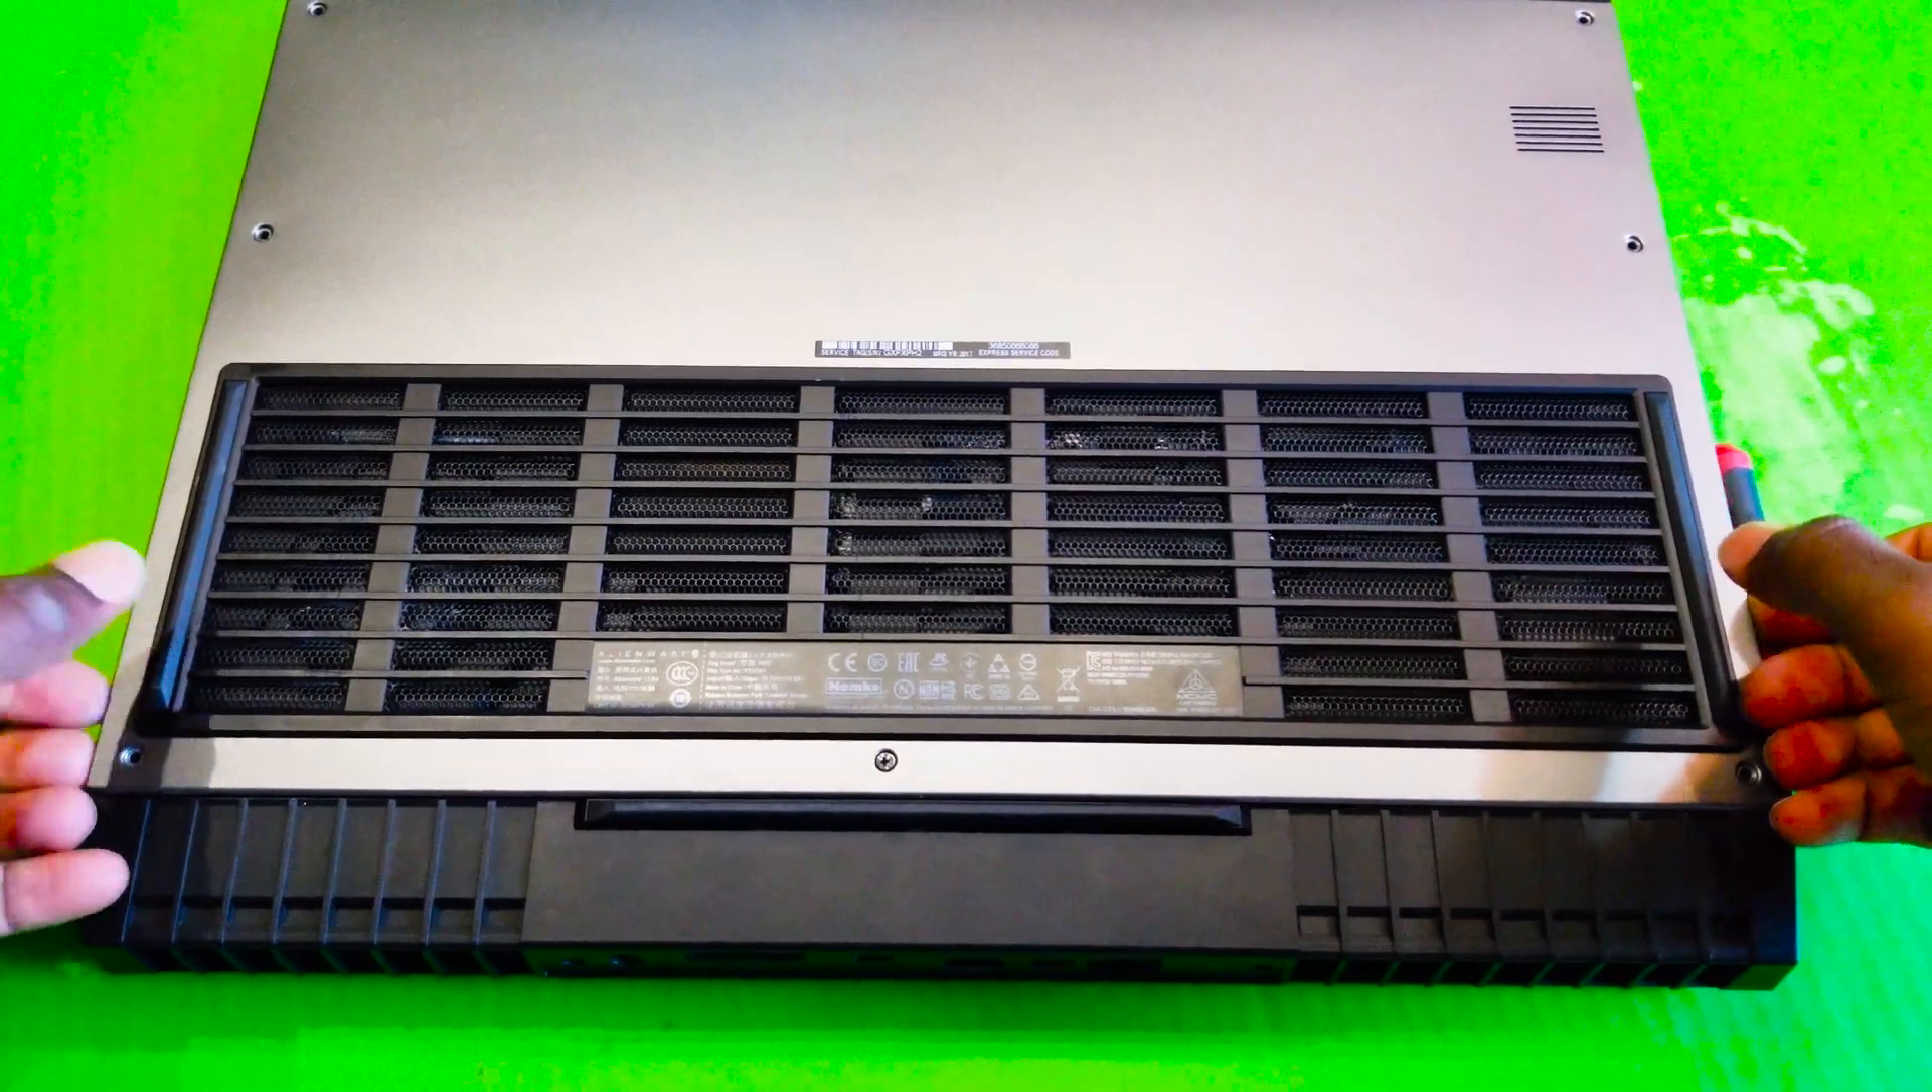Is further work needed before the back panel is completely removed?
Yes.